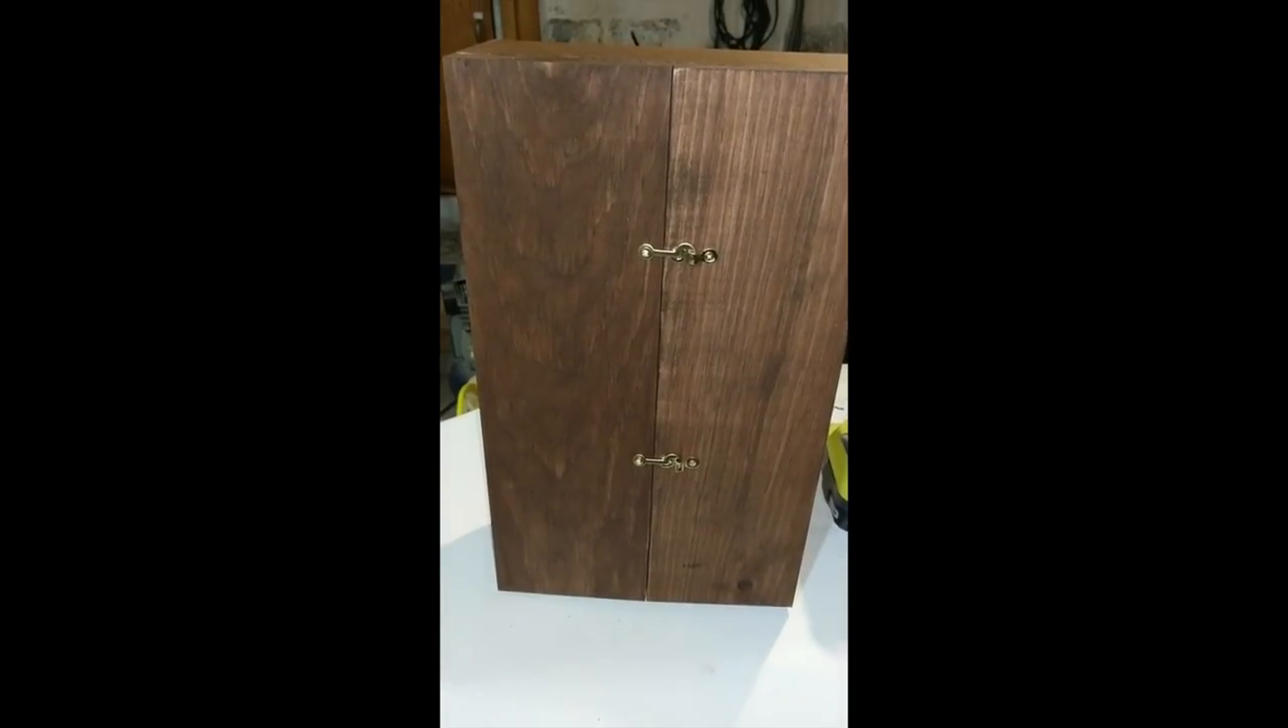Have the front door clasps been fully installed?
Yes.